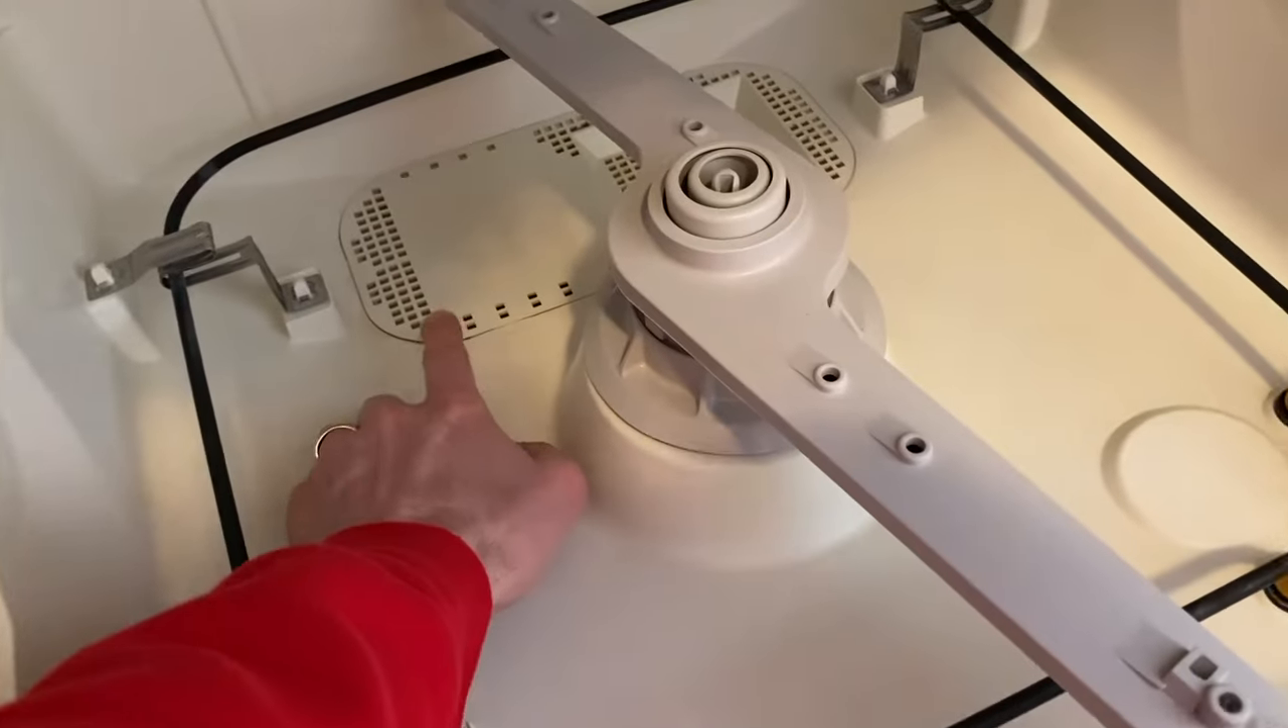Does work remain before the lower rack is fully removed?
No.